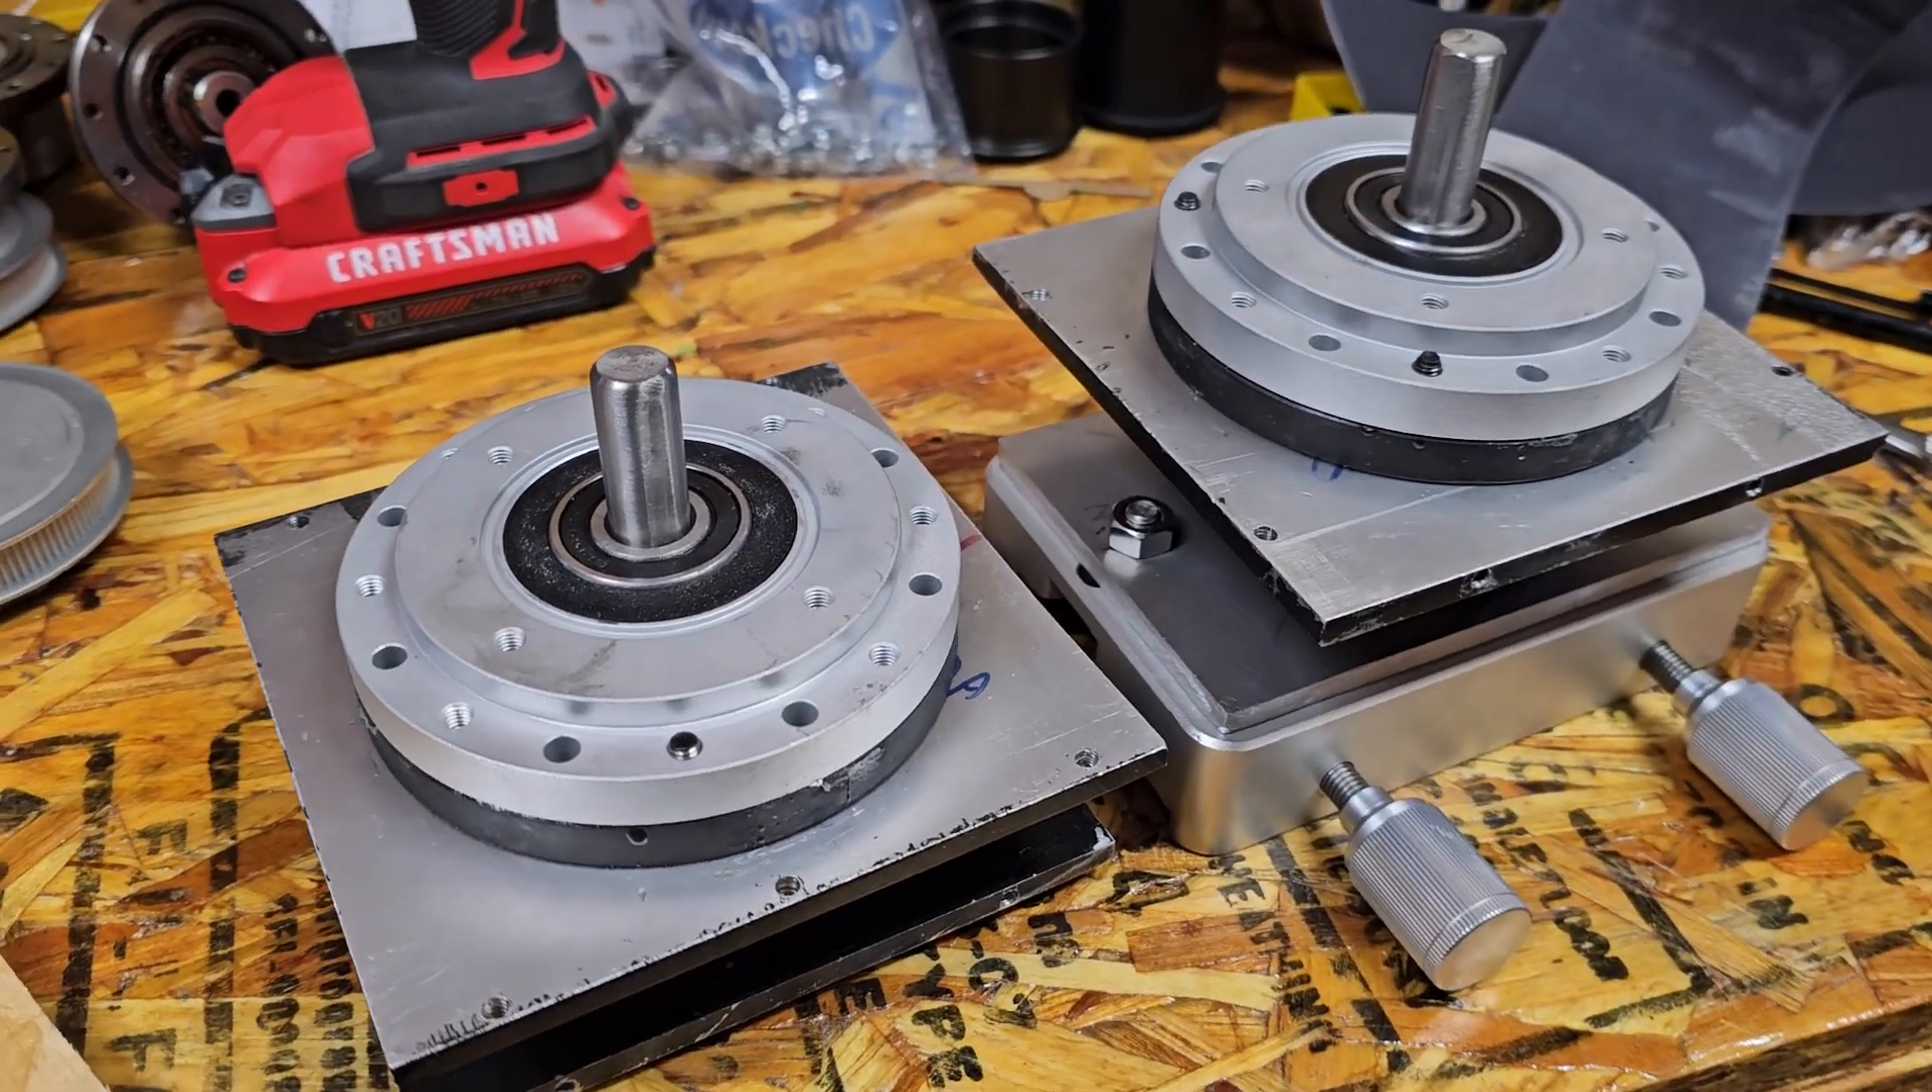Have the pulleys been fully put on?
No.